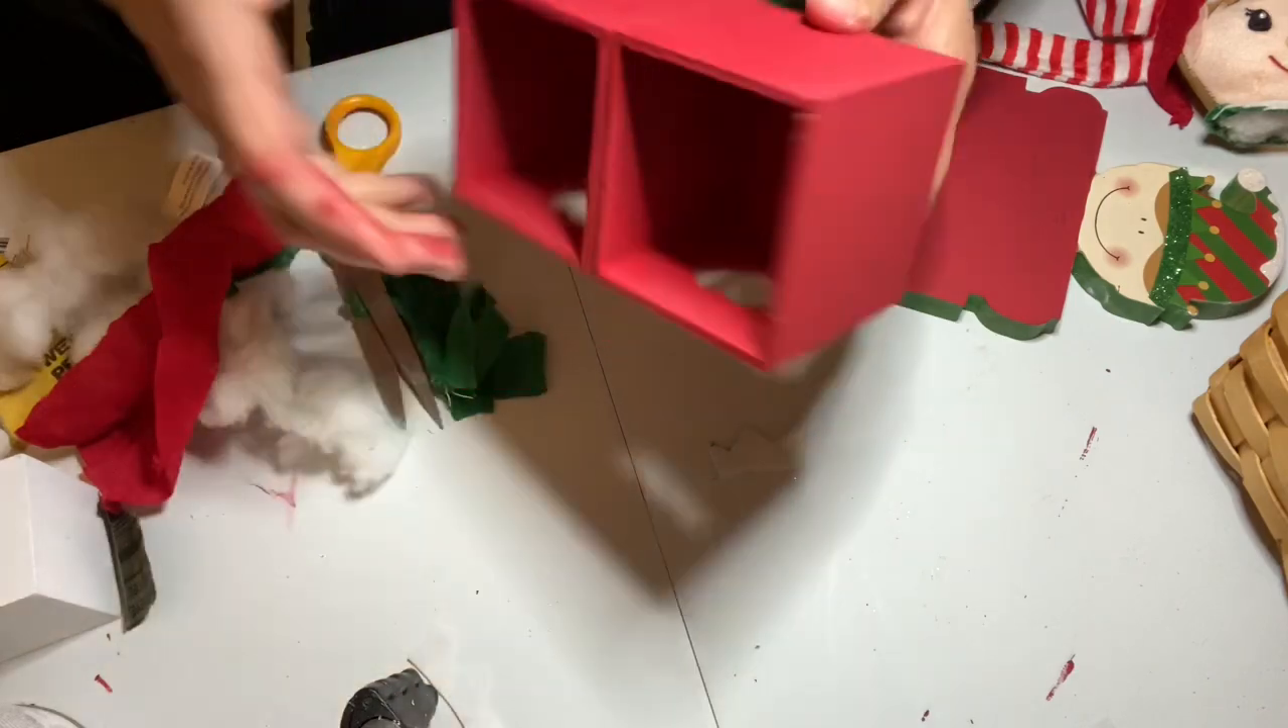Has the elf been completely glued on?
No.